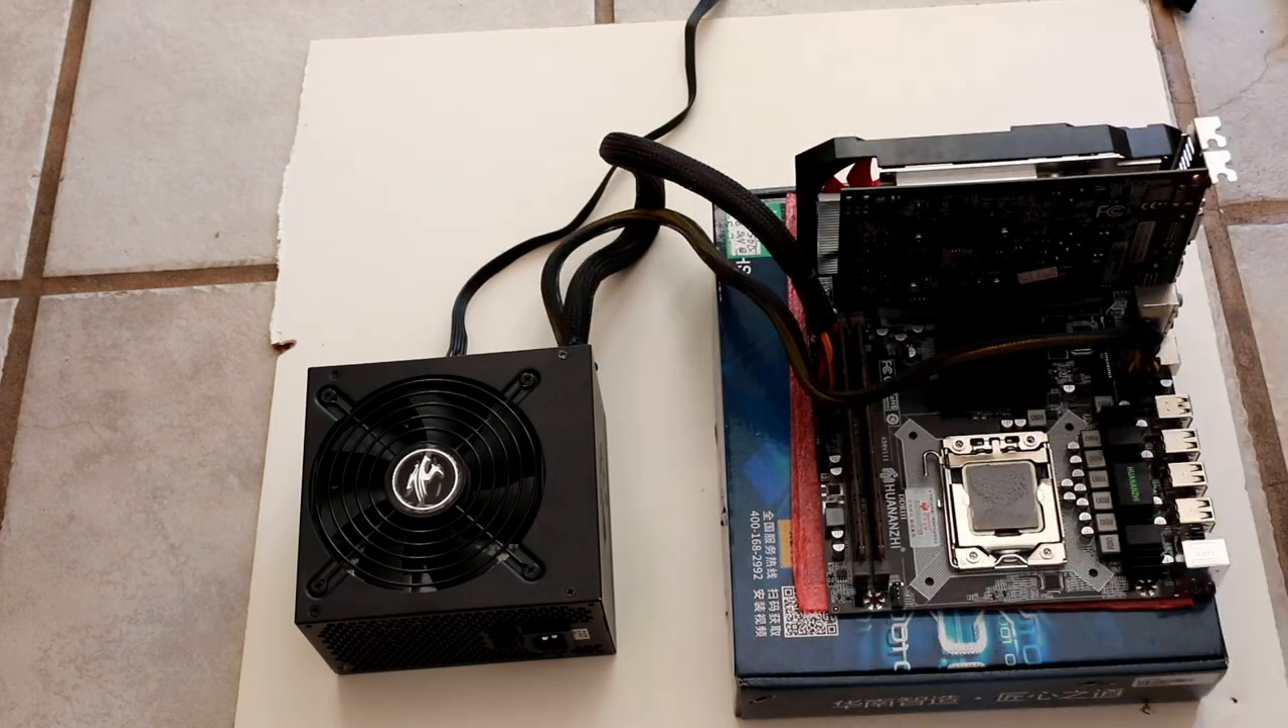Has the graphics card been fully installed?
Yes.